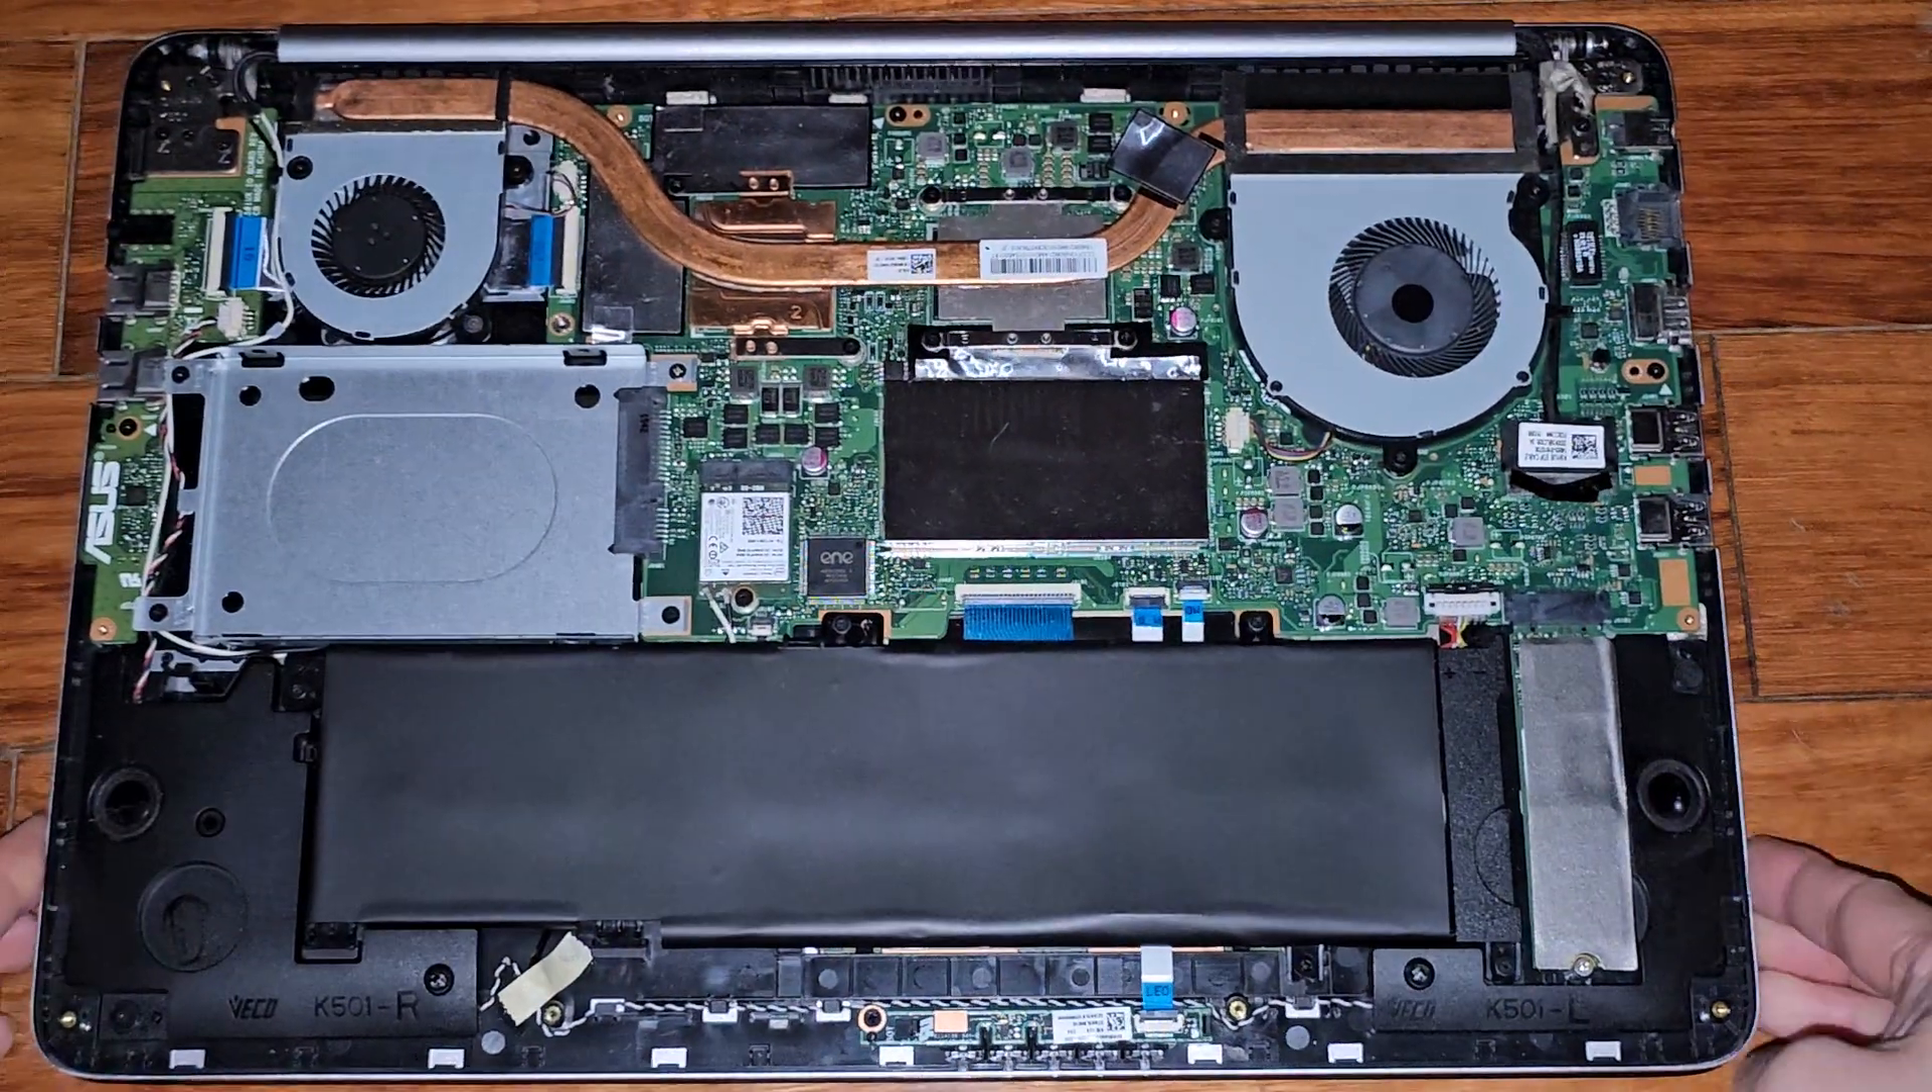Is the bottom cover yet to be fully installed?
Yes.